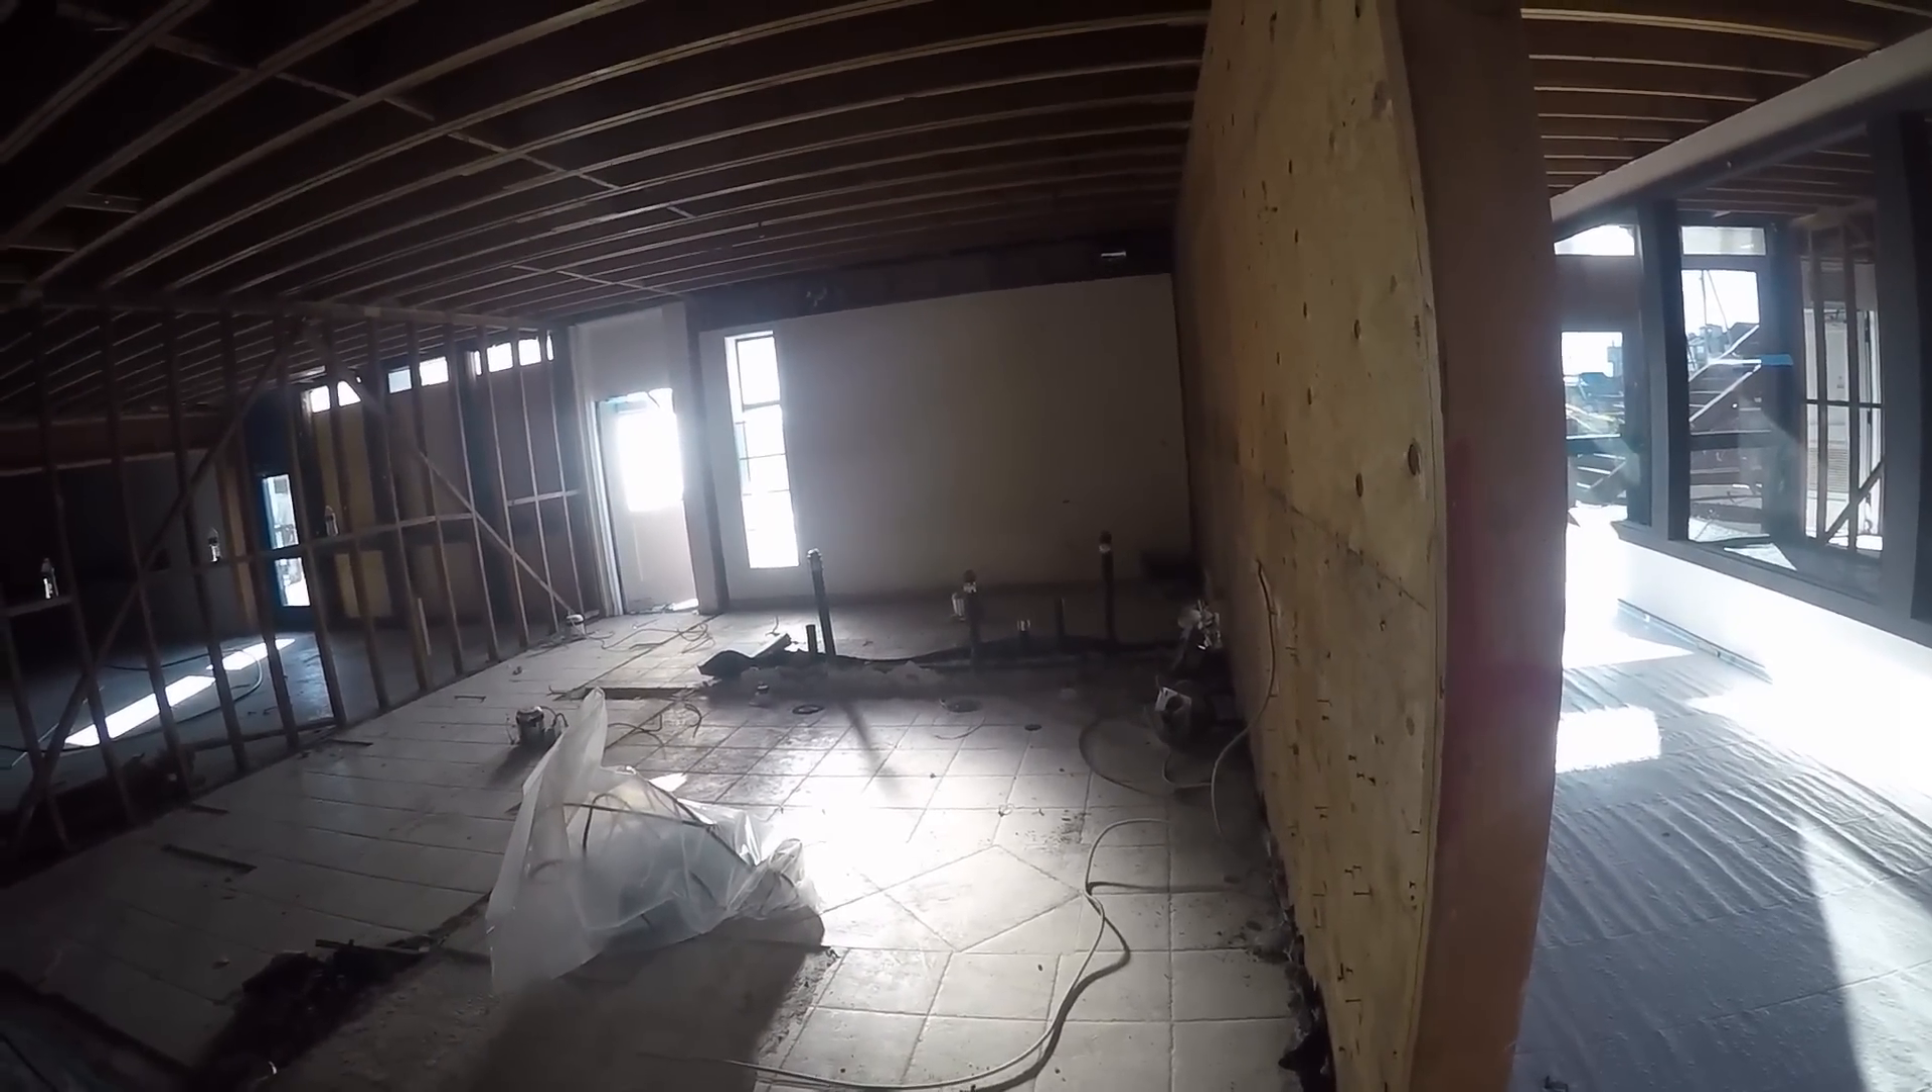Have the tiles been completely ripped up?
No.